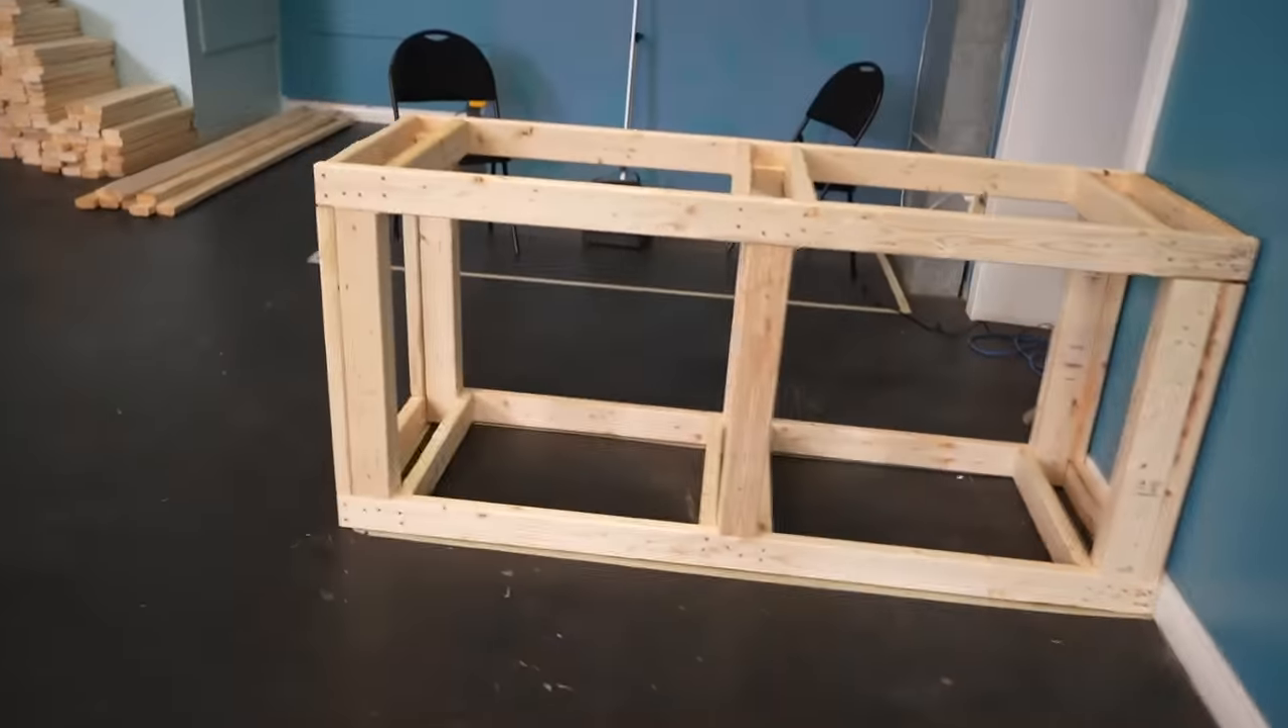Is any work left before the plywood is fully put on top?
Yes.